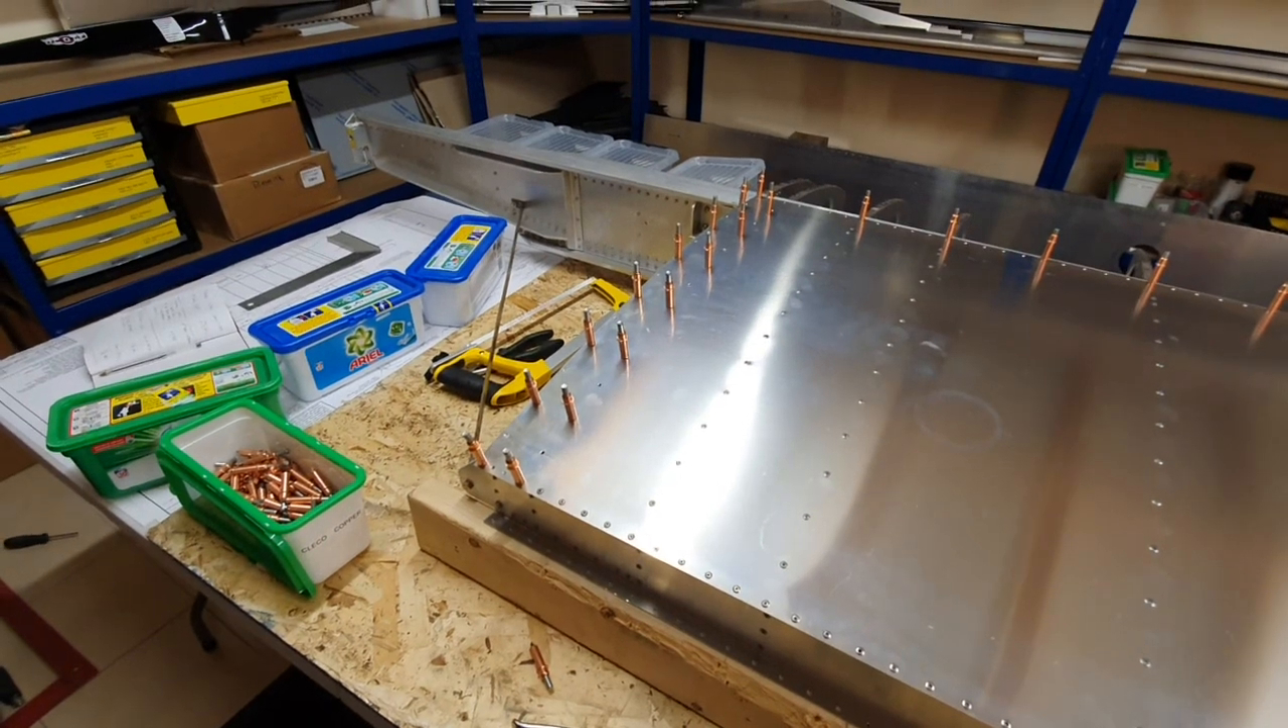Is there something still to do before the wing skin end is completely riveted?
Yes.